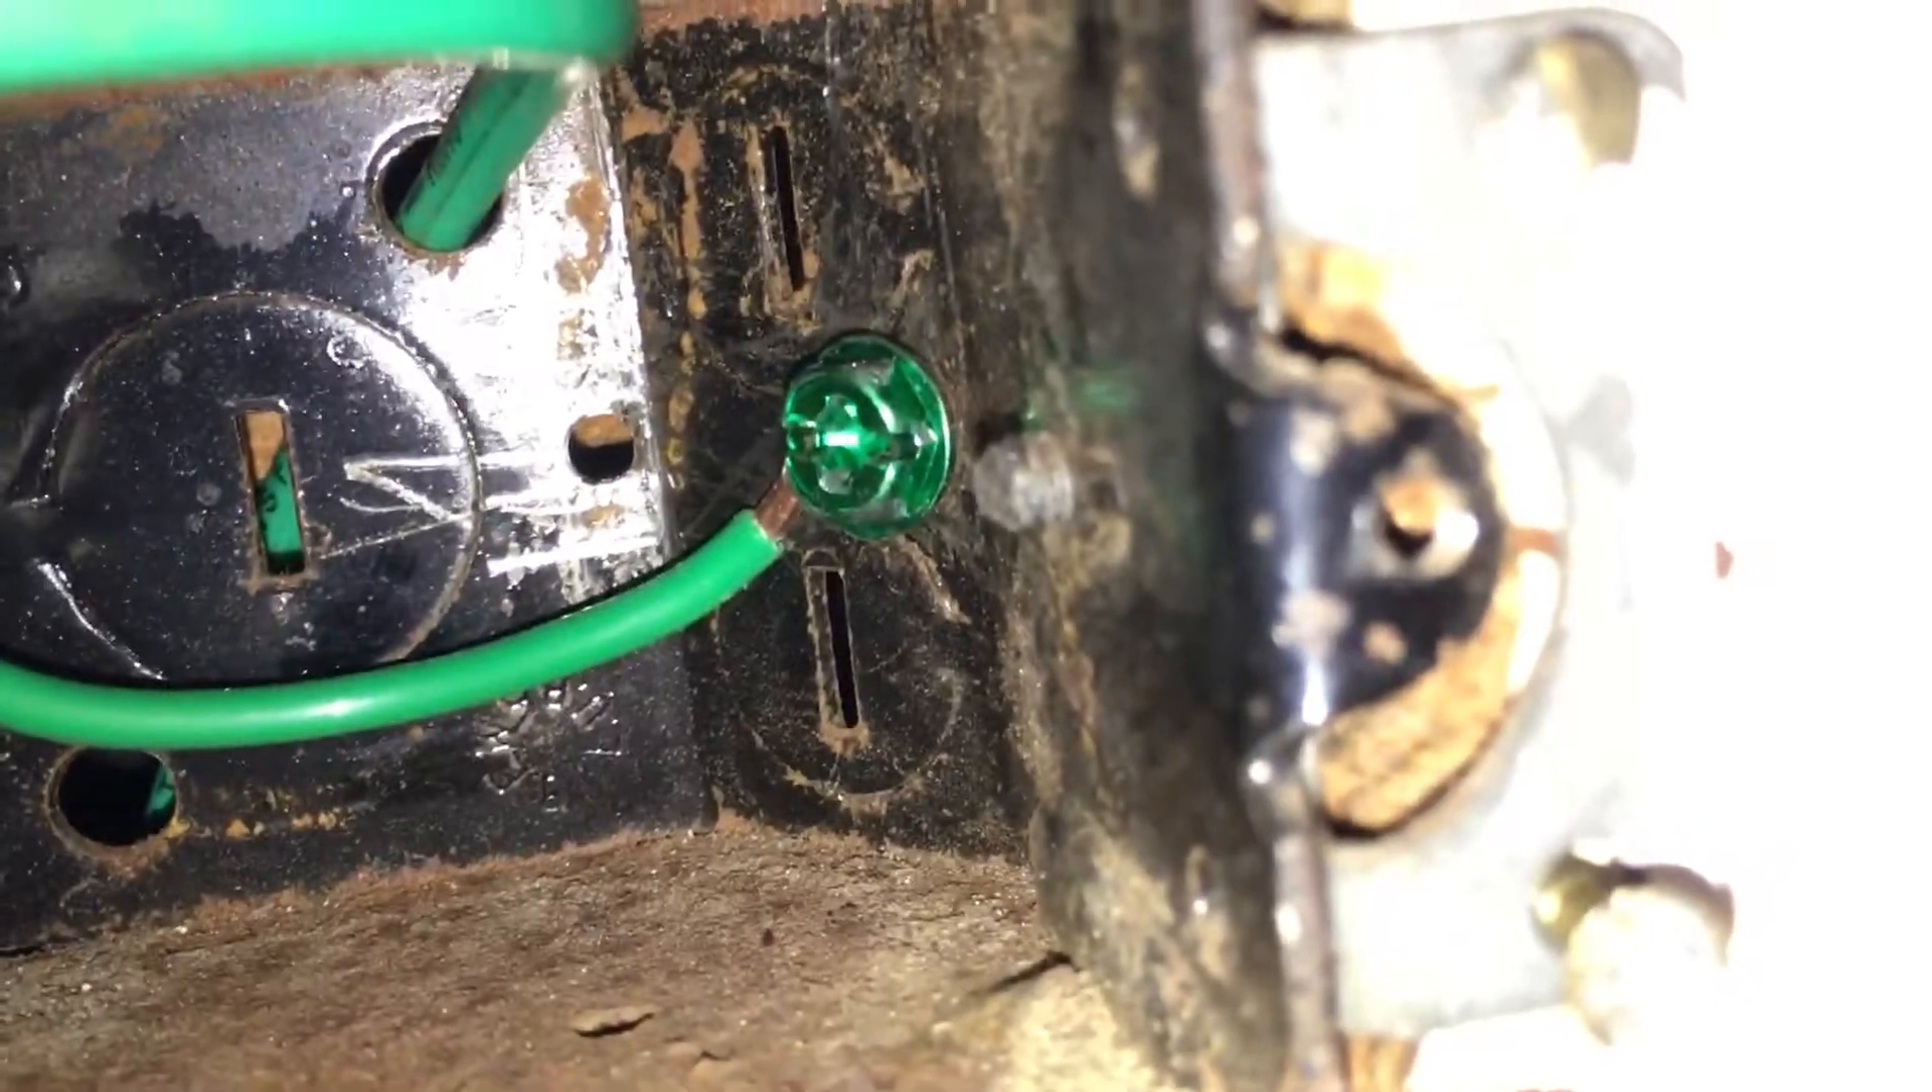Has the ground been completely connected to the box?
Yes.